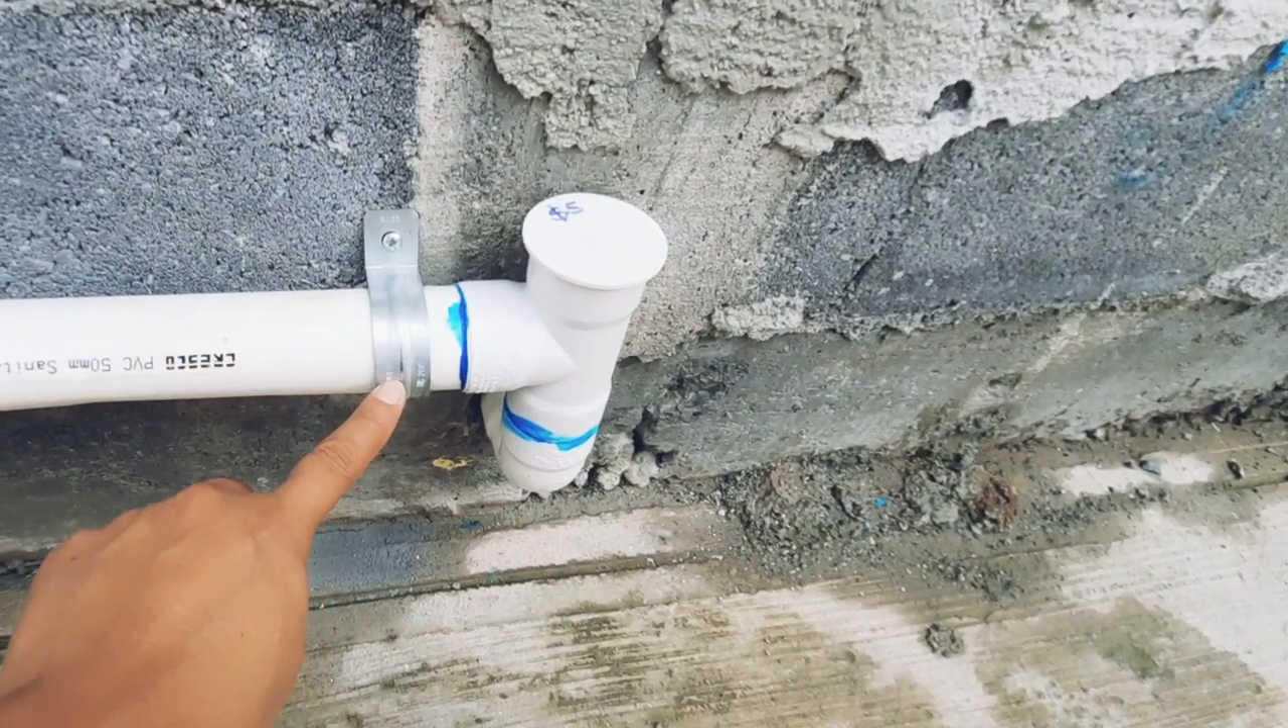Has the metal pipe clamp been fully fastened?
Yes.